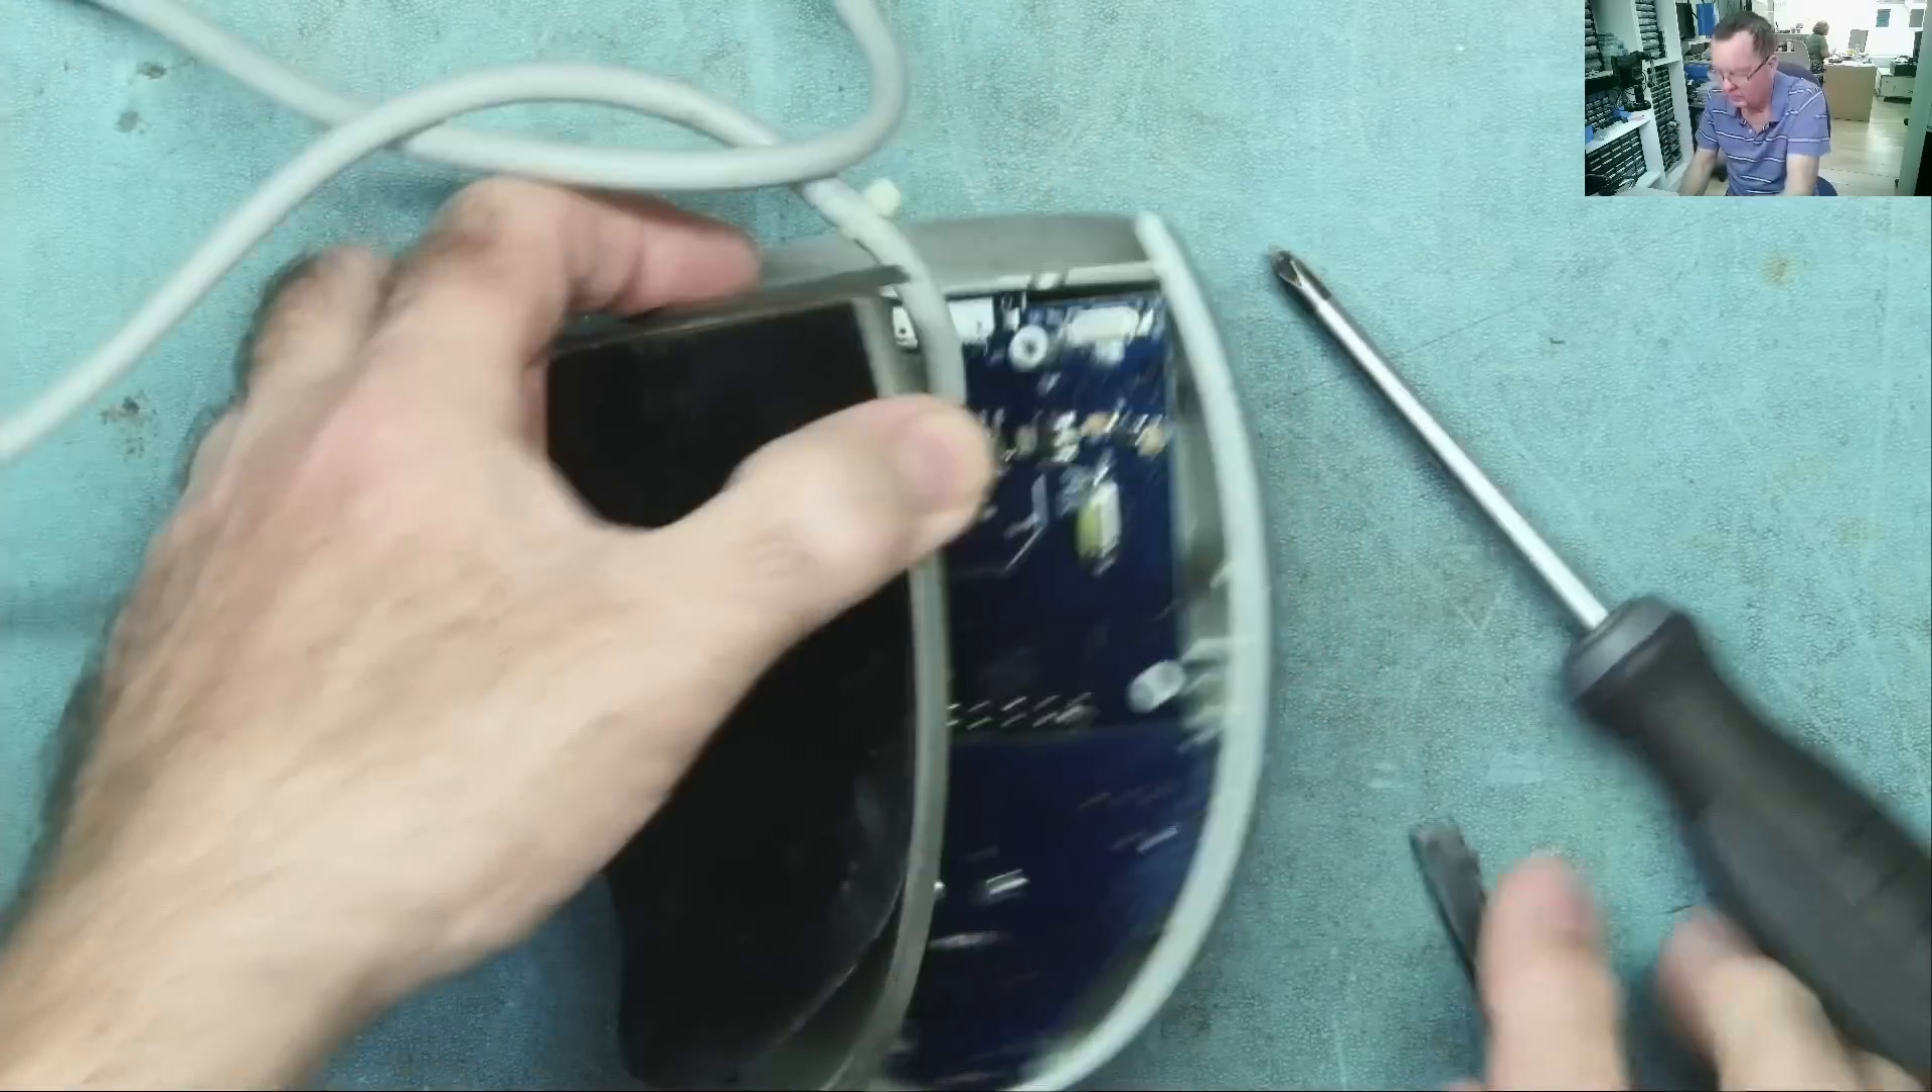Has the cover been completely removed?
No.